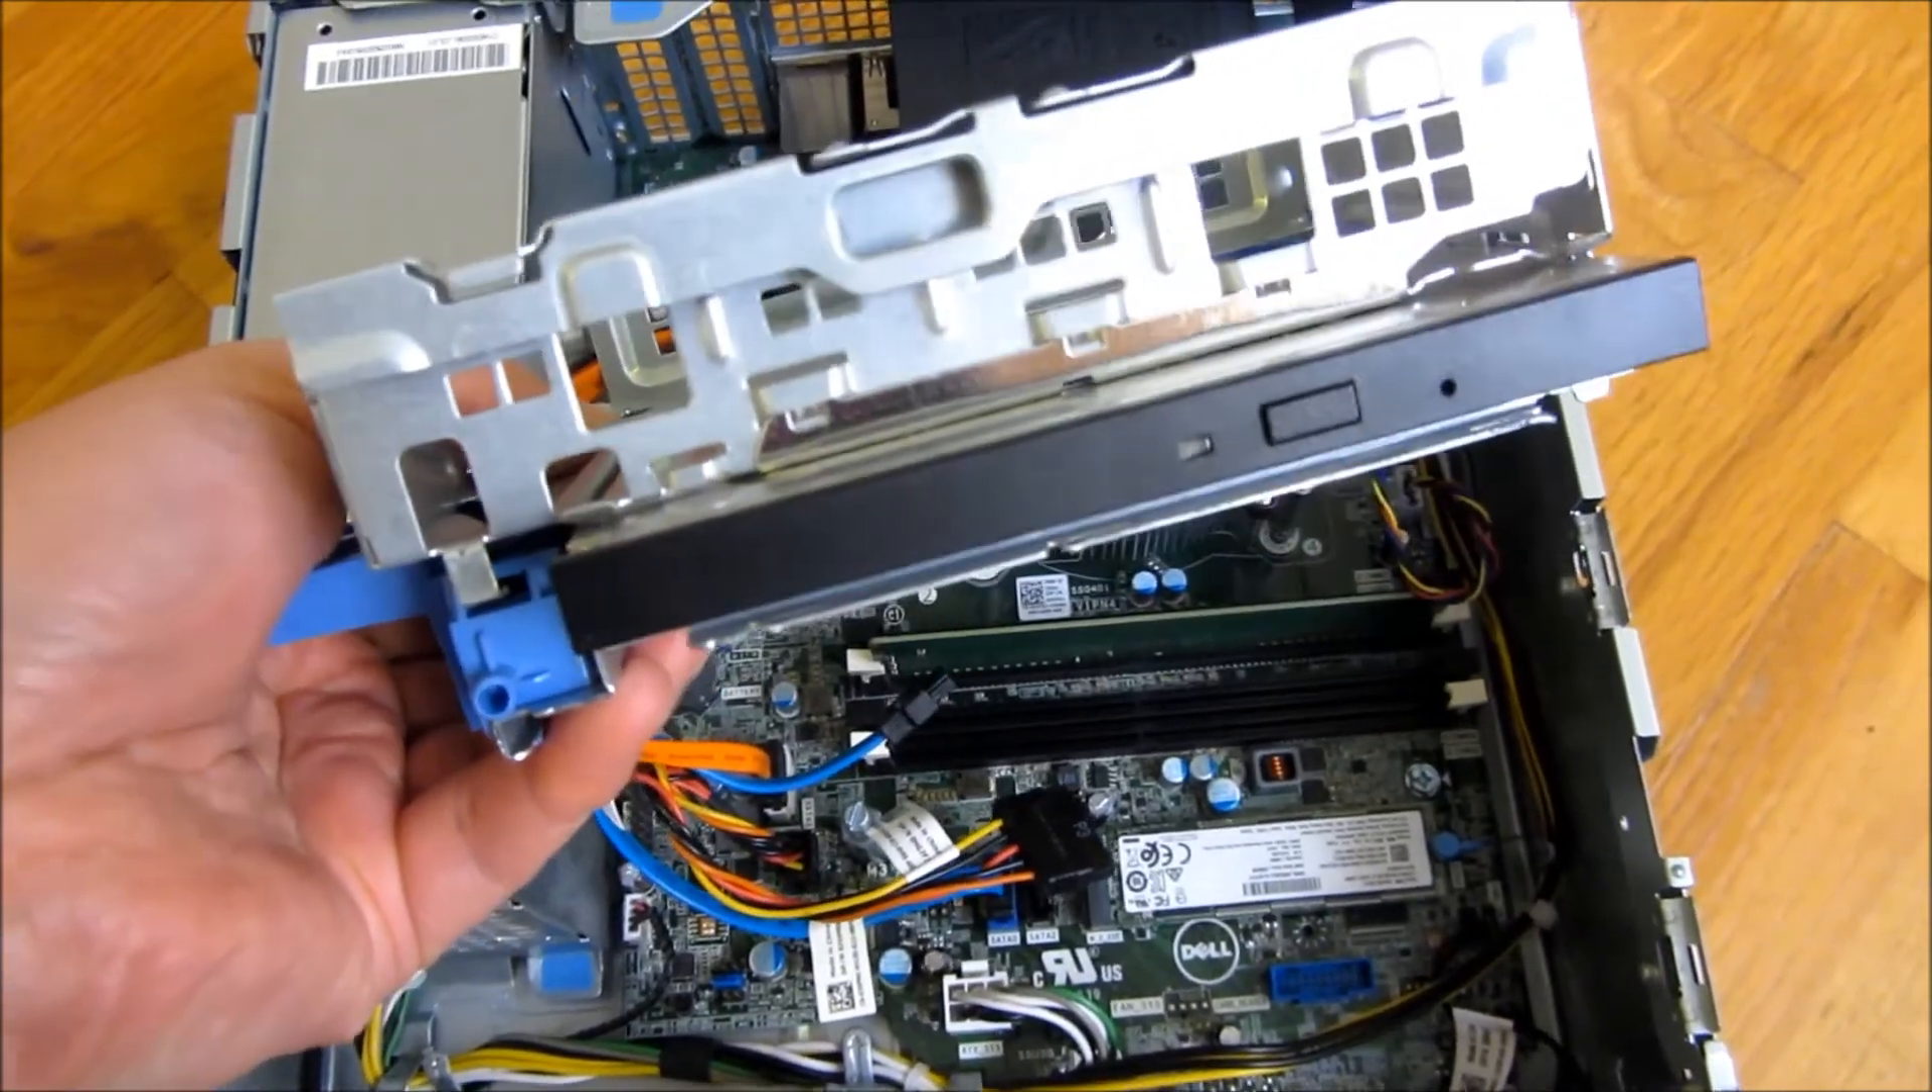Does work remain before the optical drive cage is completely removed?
No.